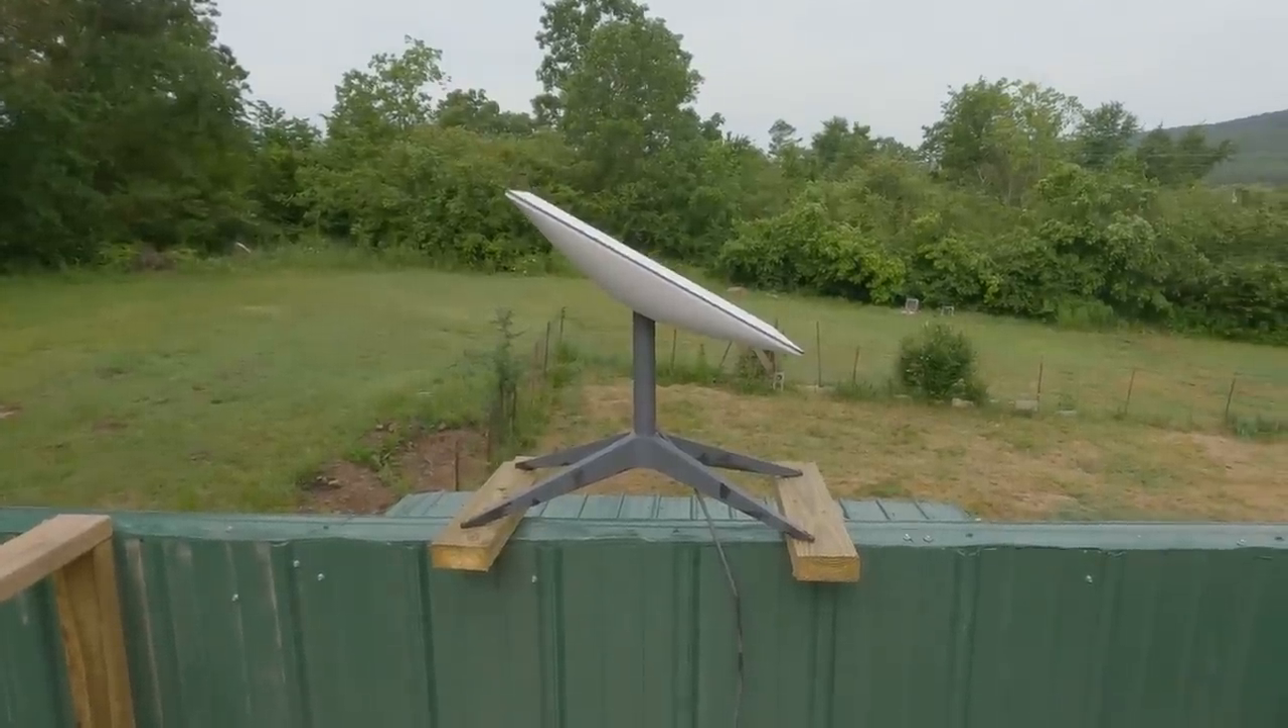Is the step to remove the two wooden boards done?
No.